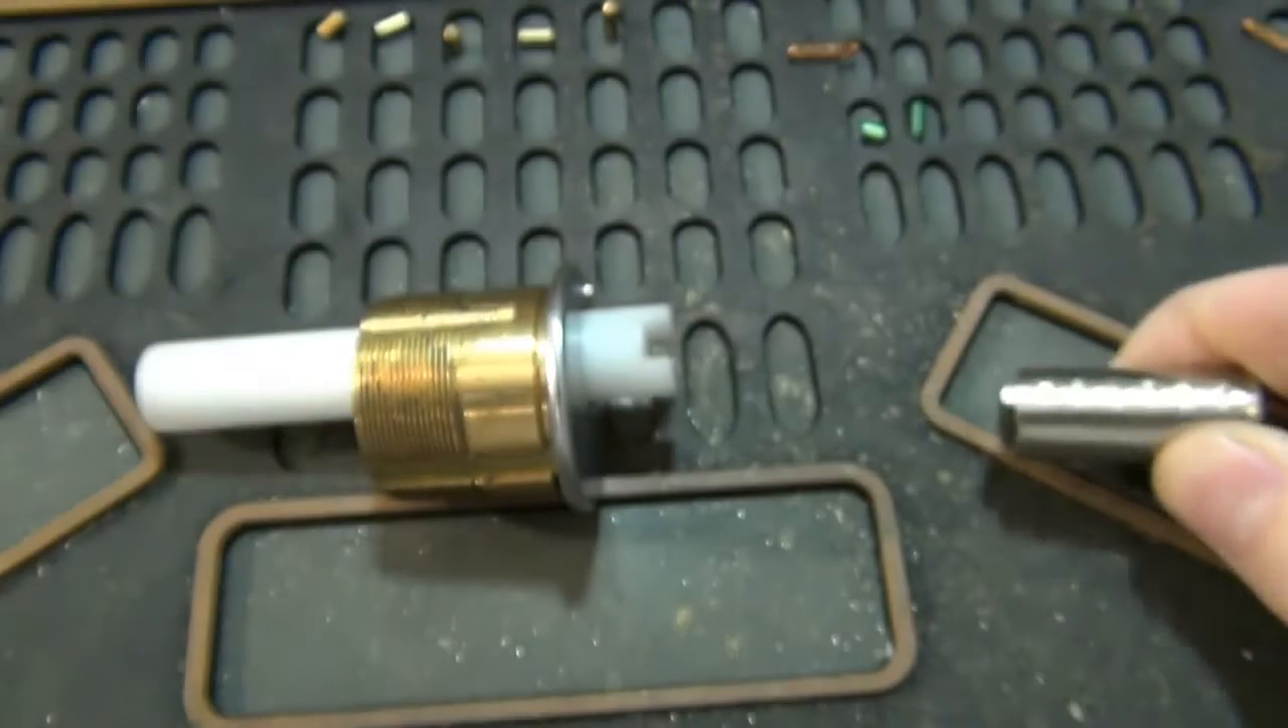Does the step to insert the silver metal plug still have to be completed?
Yes.